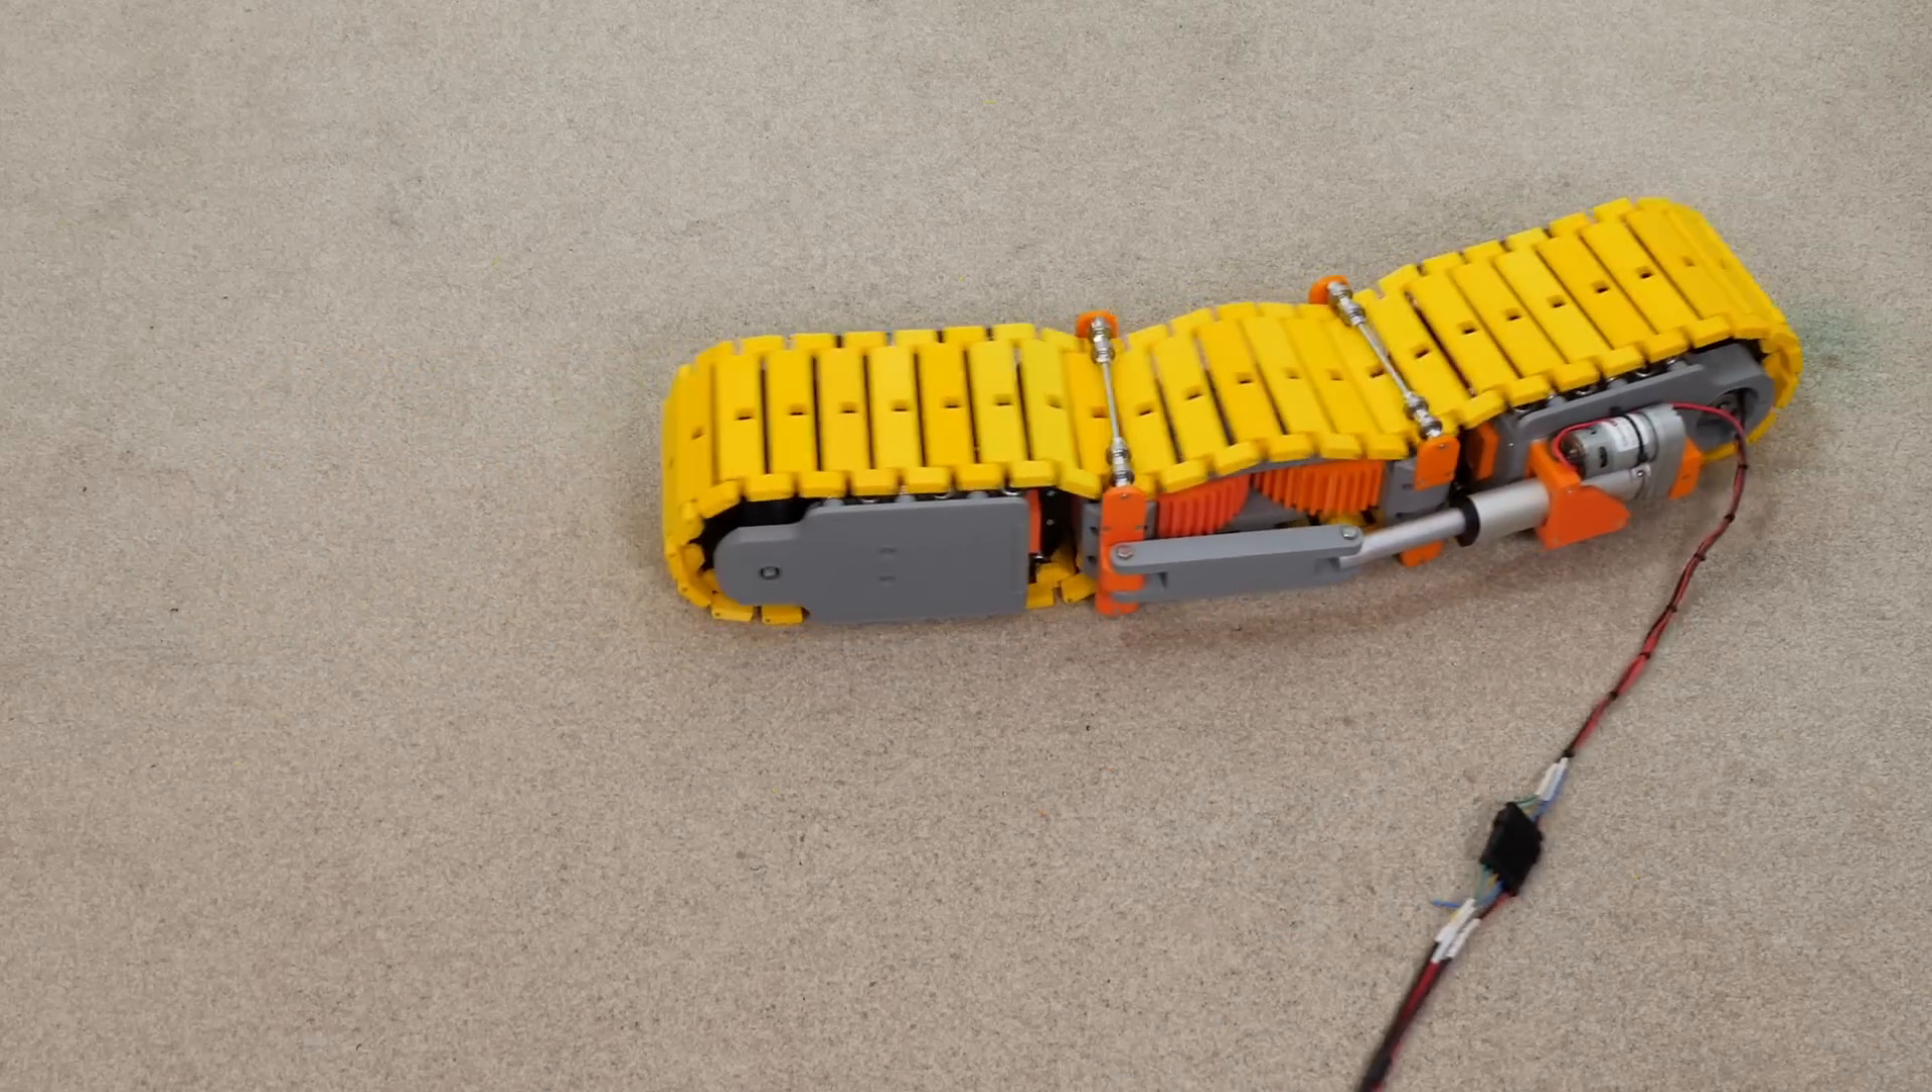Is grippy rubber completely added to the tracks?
No.